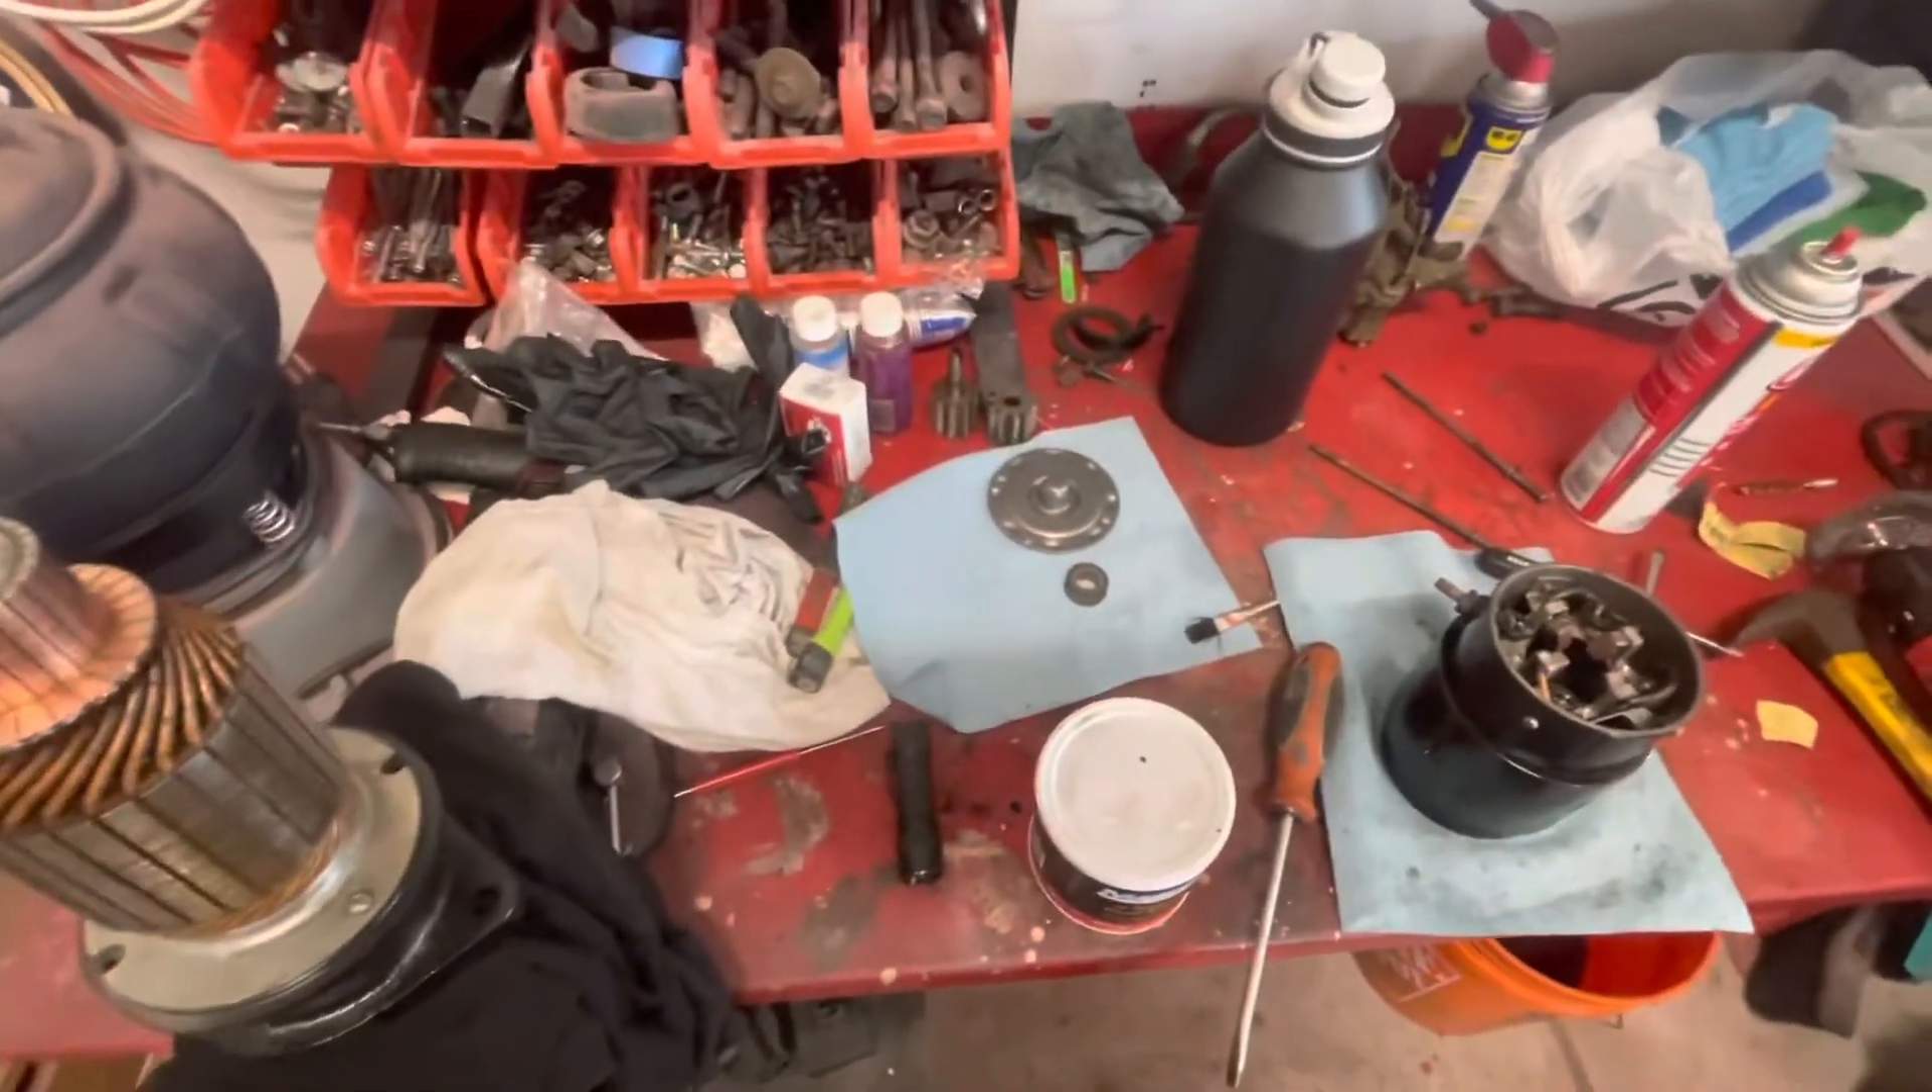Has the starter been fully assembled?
No.